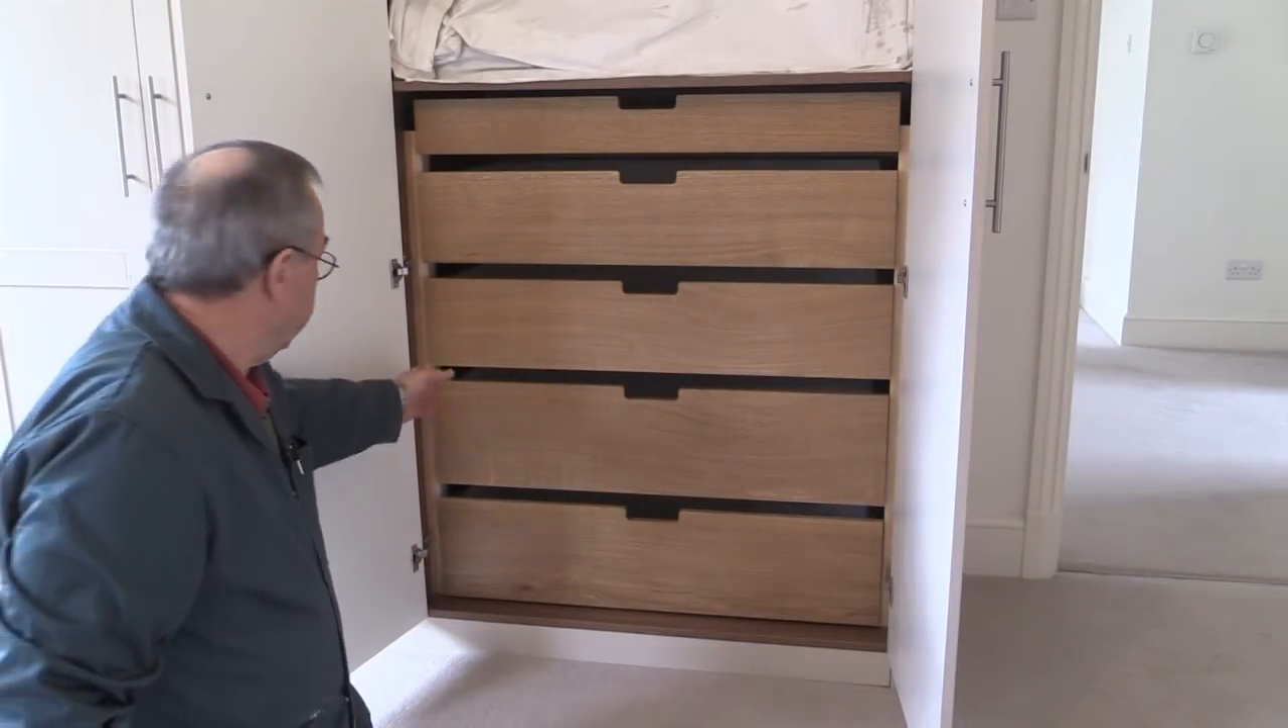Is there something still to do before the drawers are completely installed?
No.